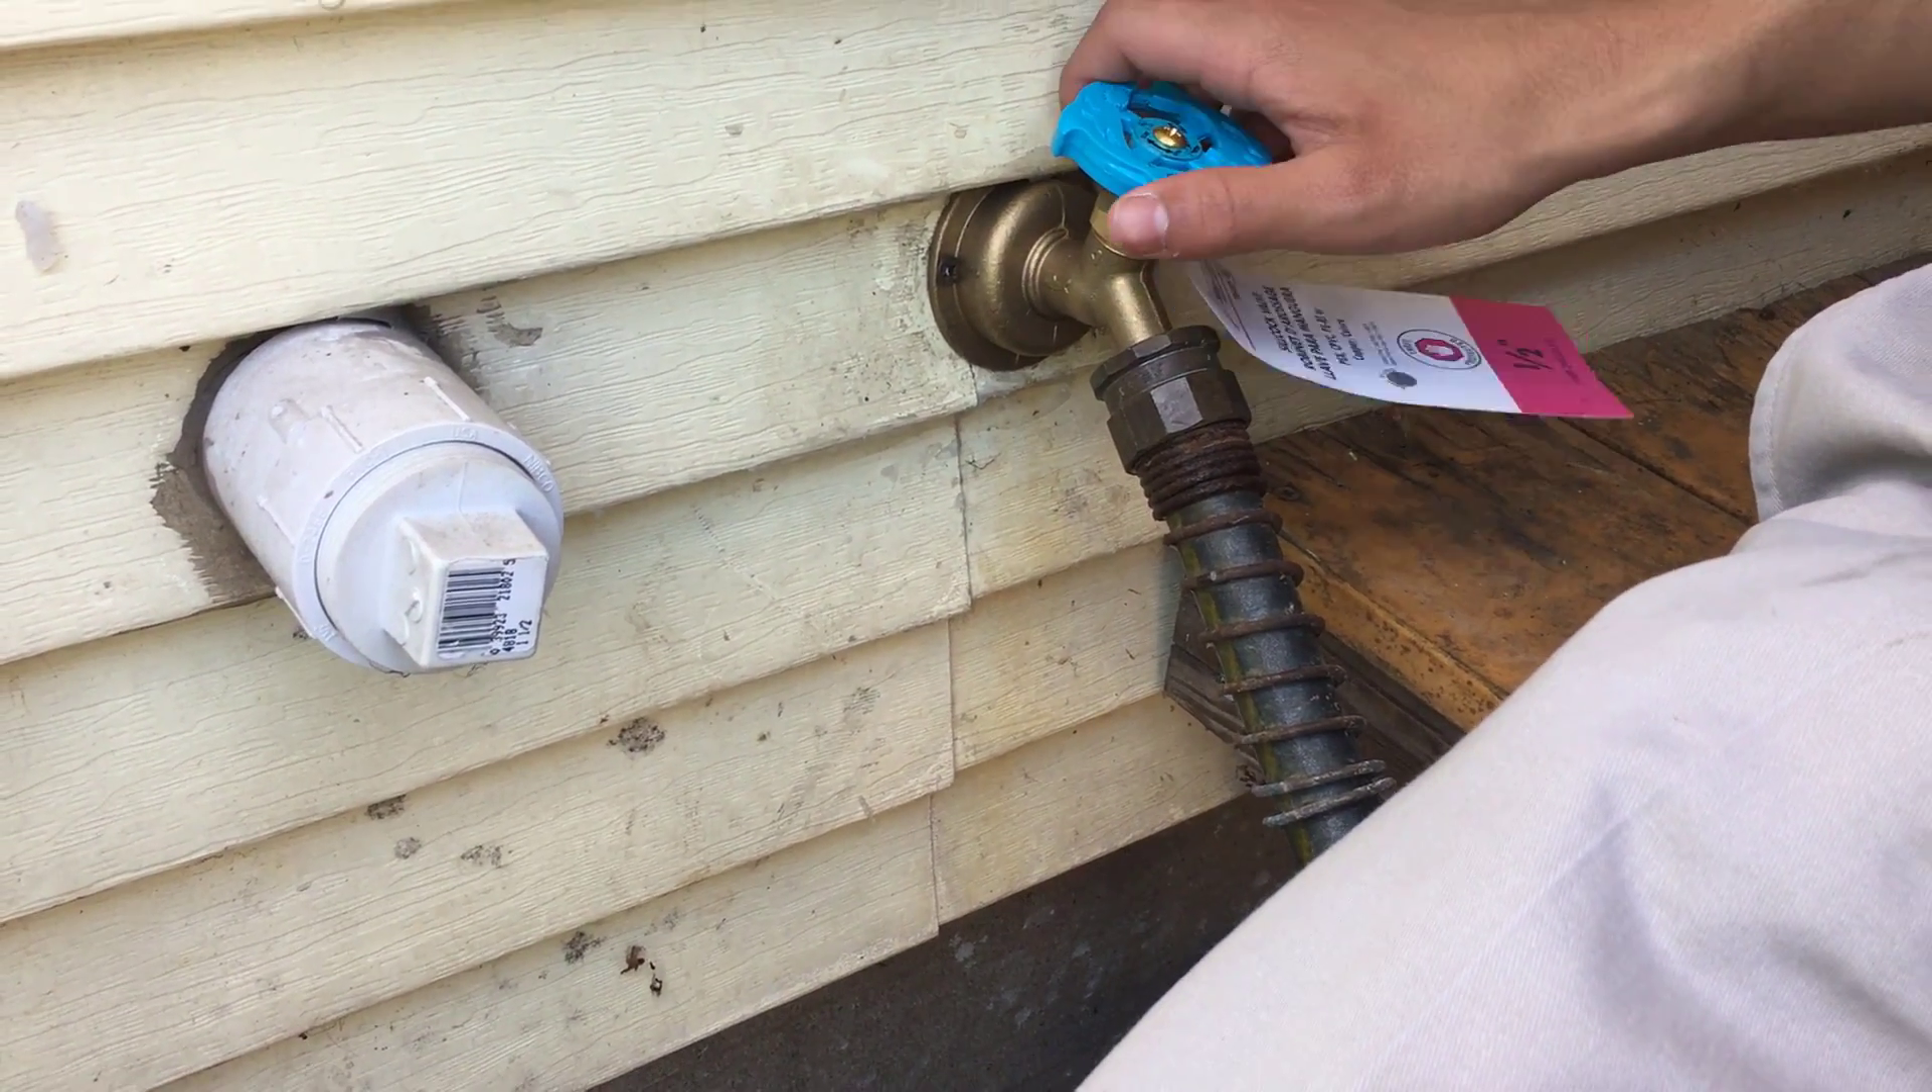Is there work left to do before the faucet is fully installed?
No.